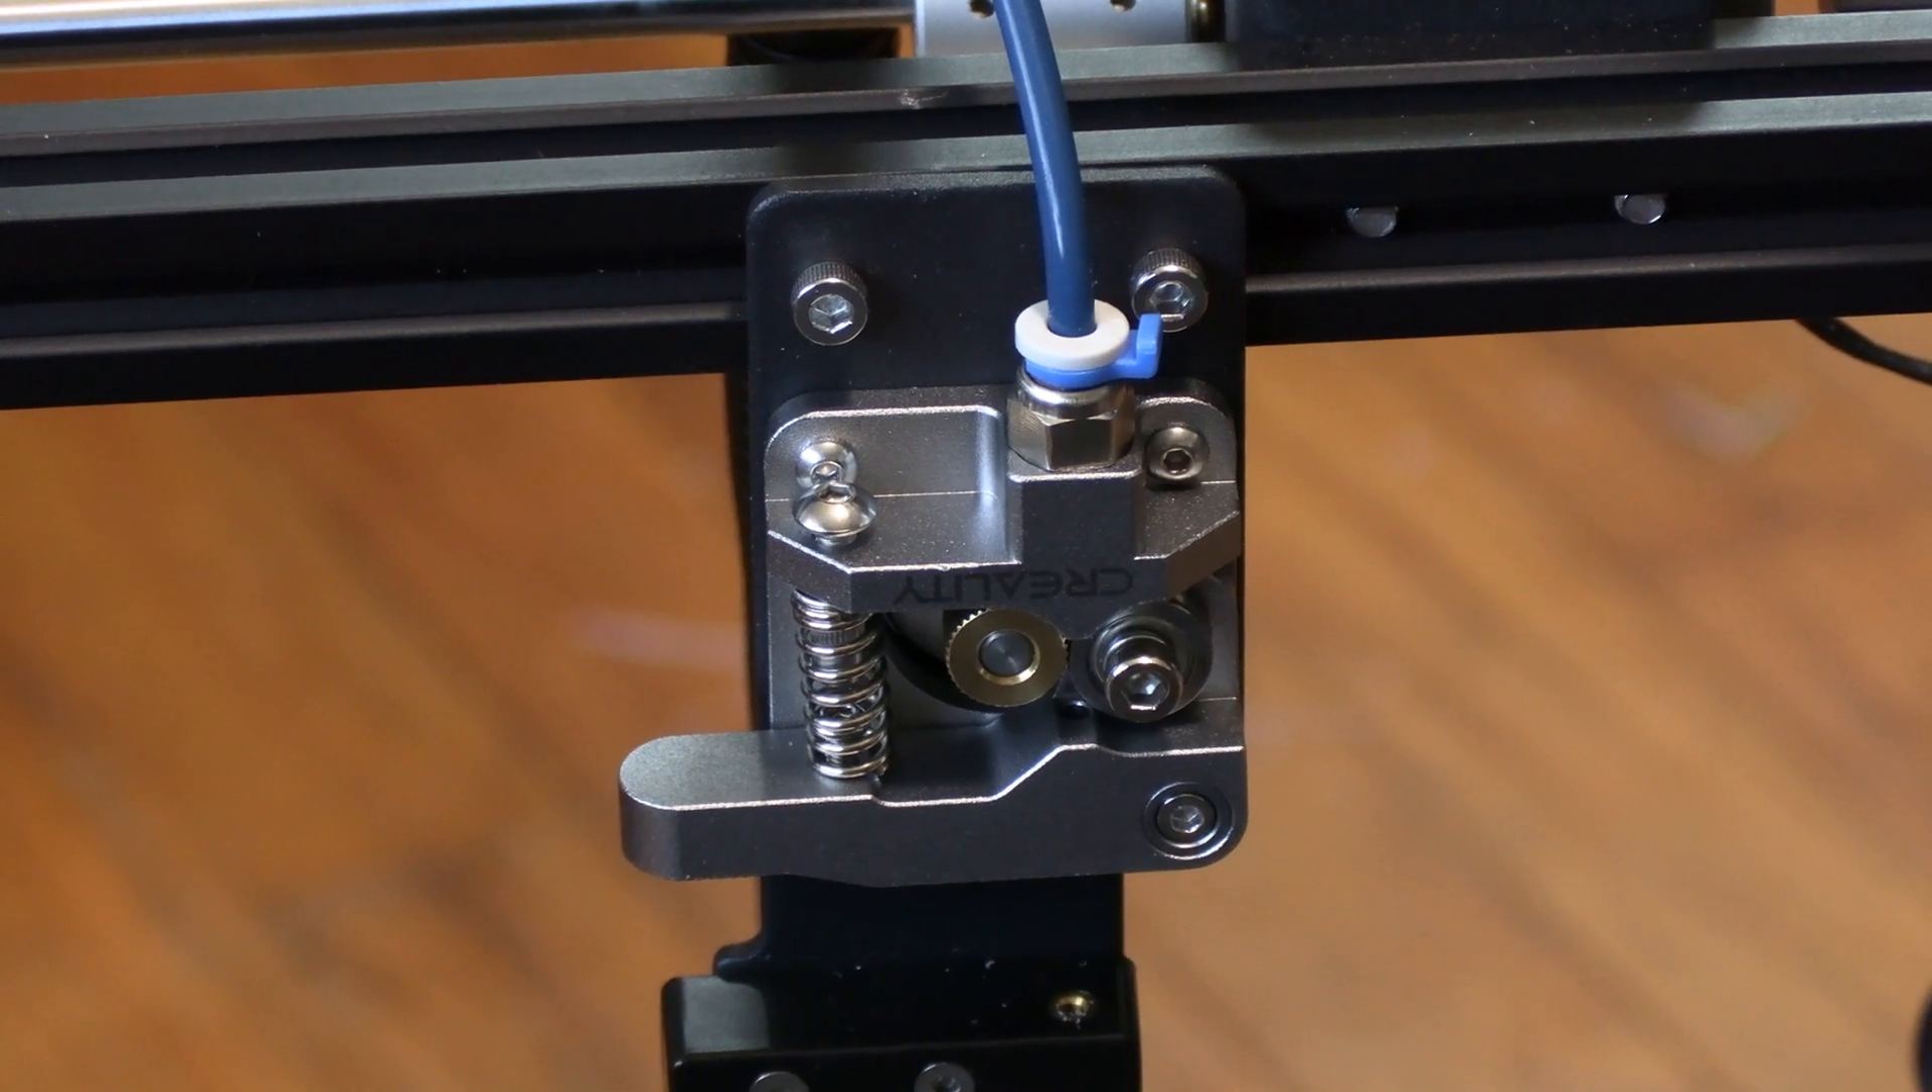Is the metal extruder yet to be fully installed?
No.